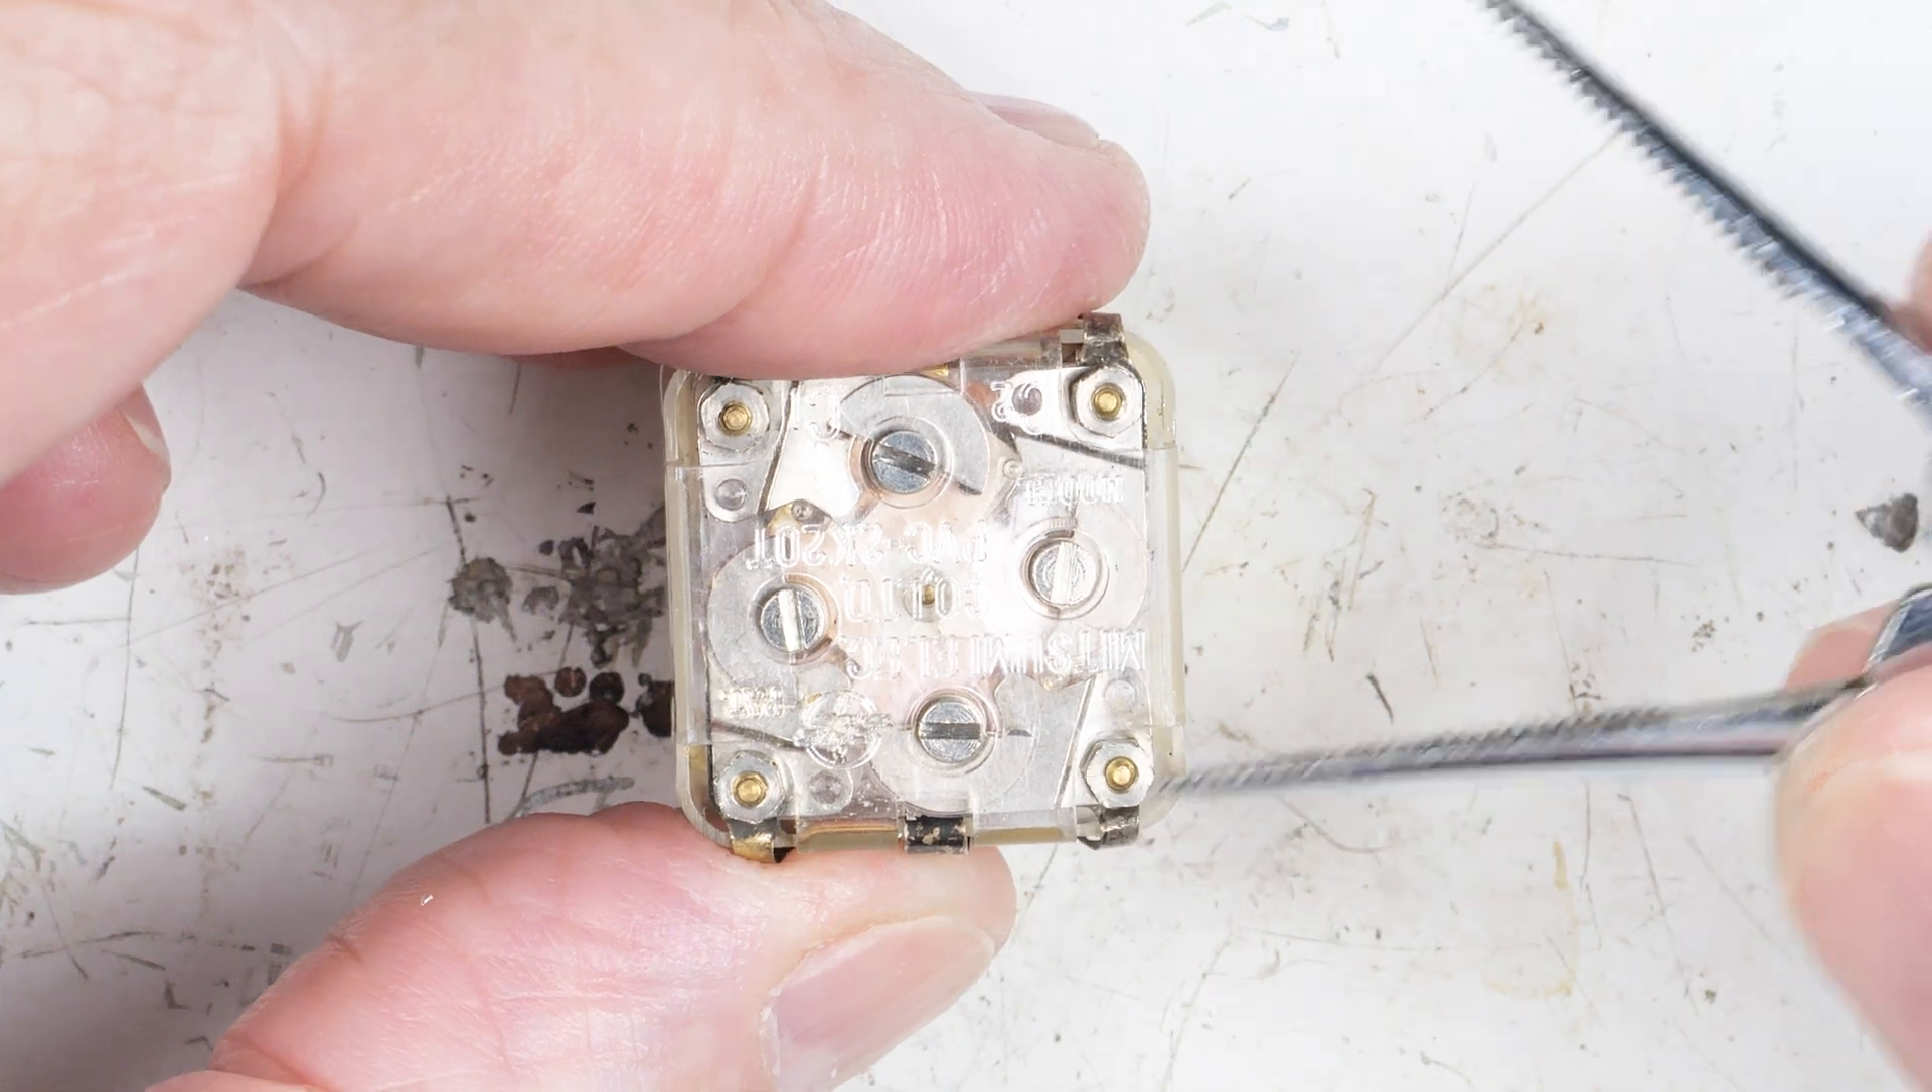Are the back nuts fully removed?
No.